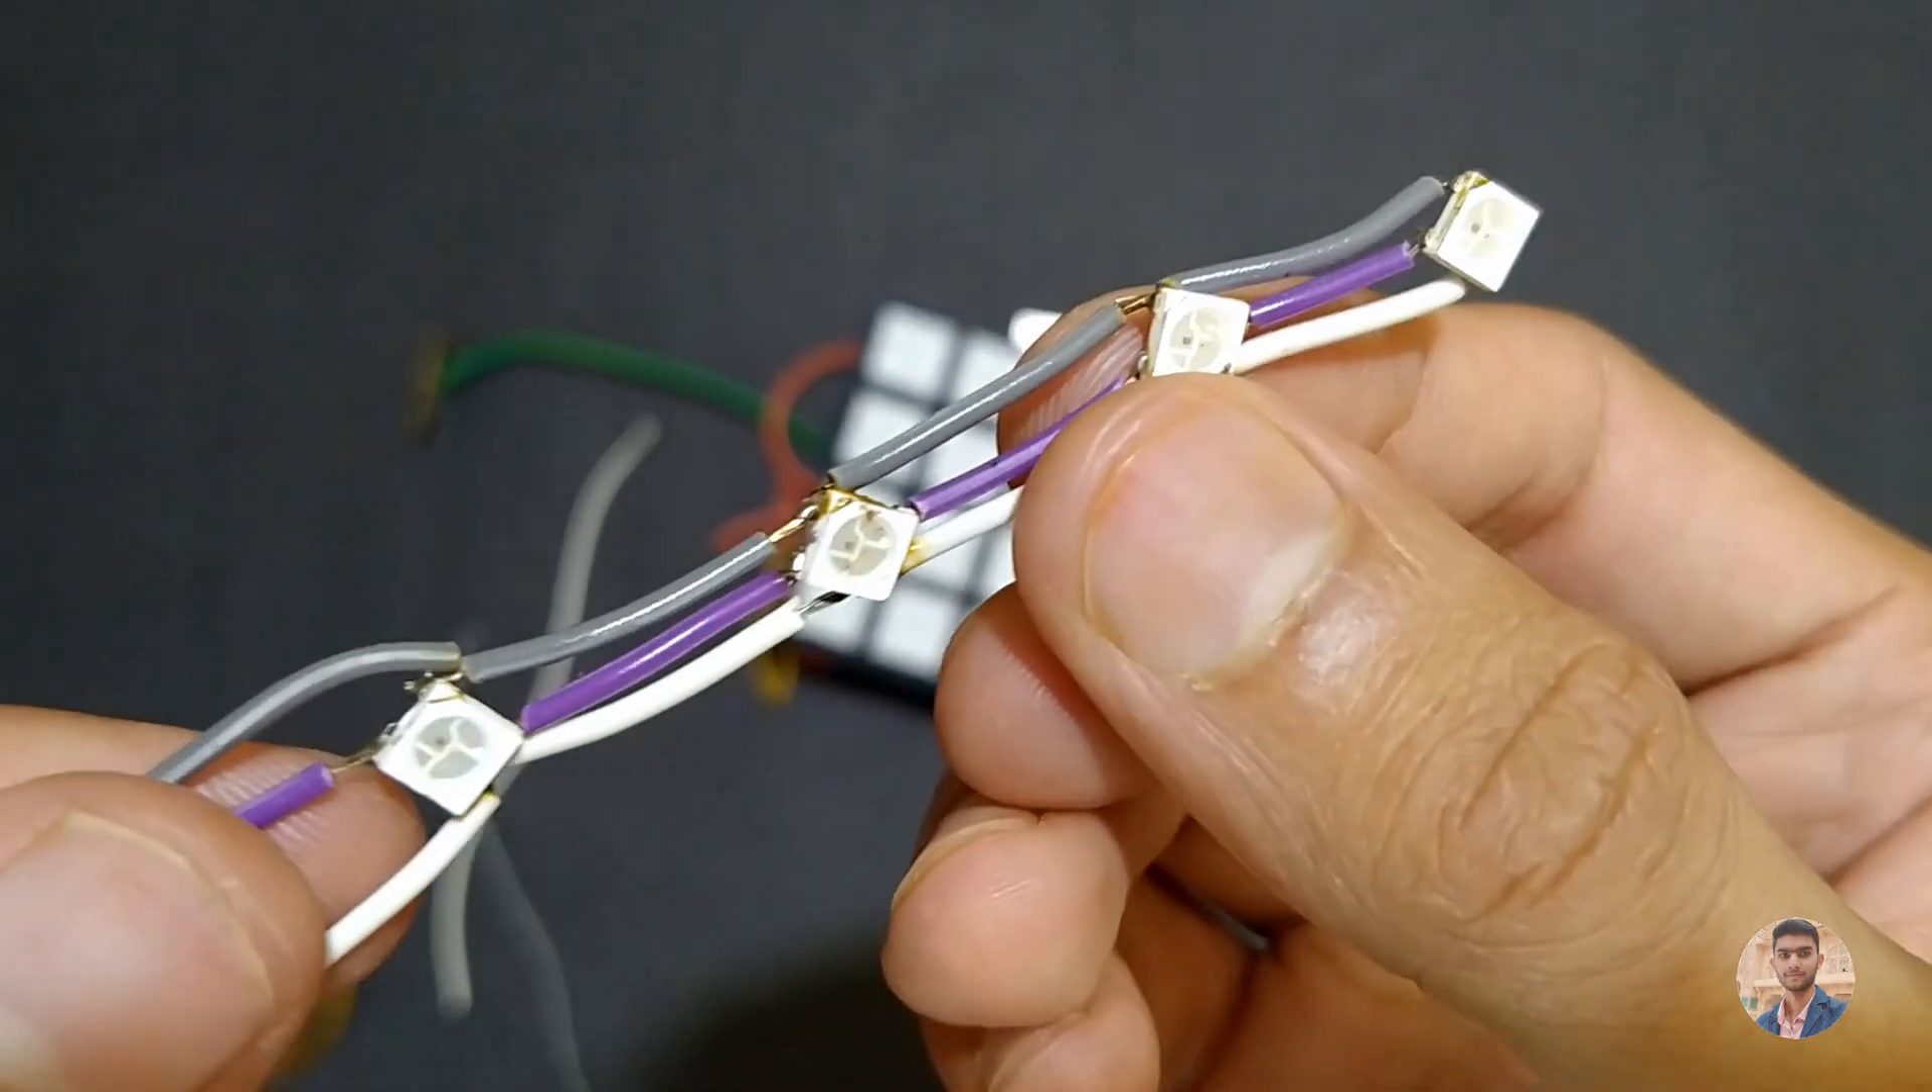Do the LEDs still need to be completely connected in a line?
No.